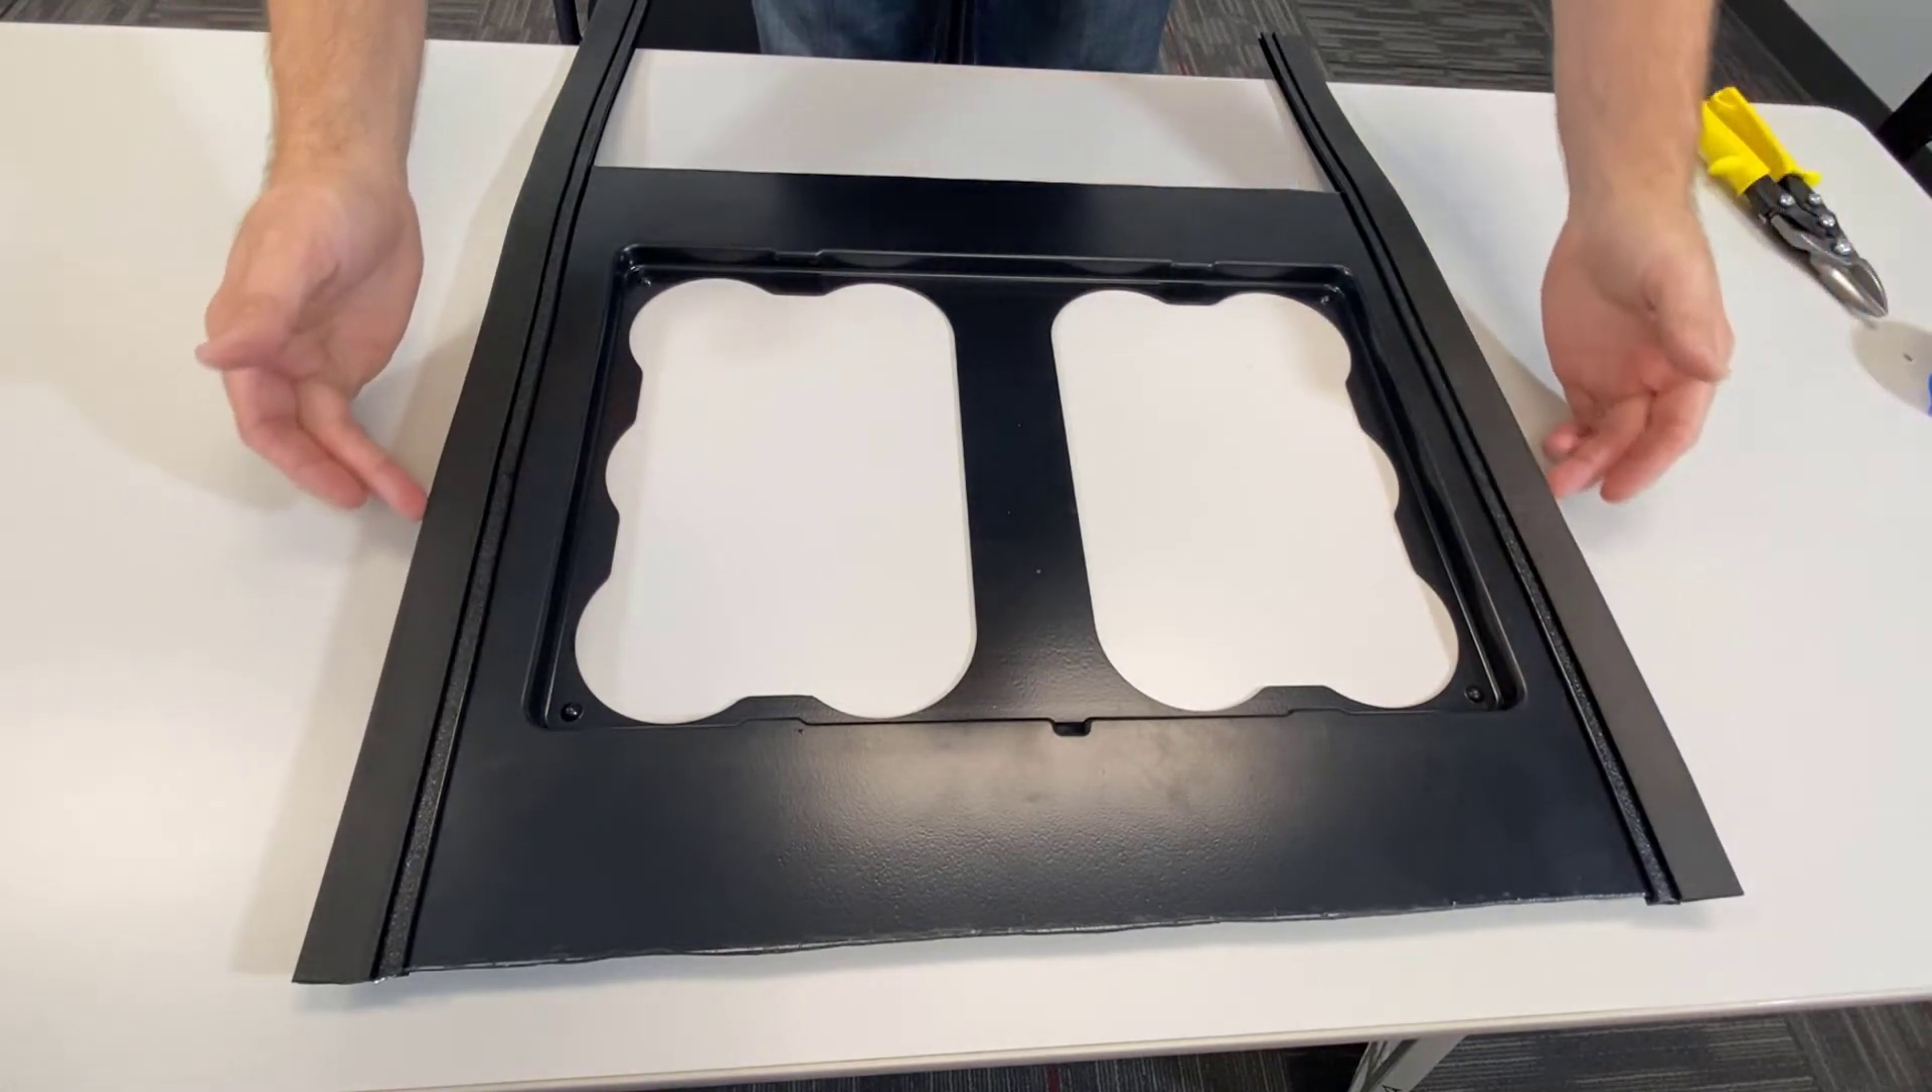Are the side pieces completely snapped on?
Yes.